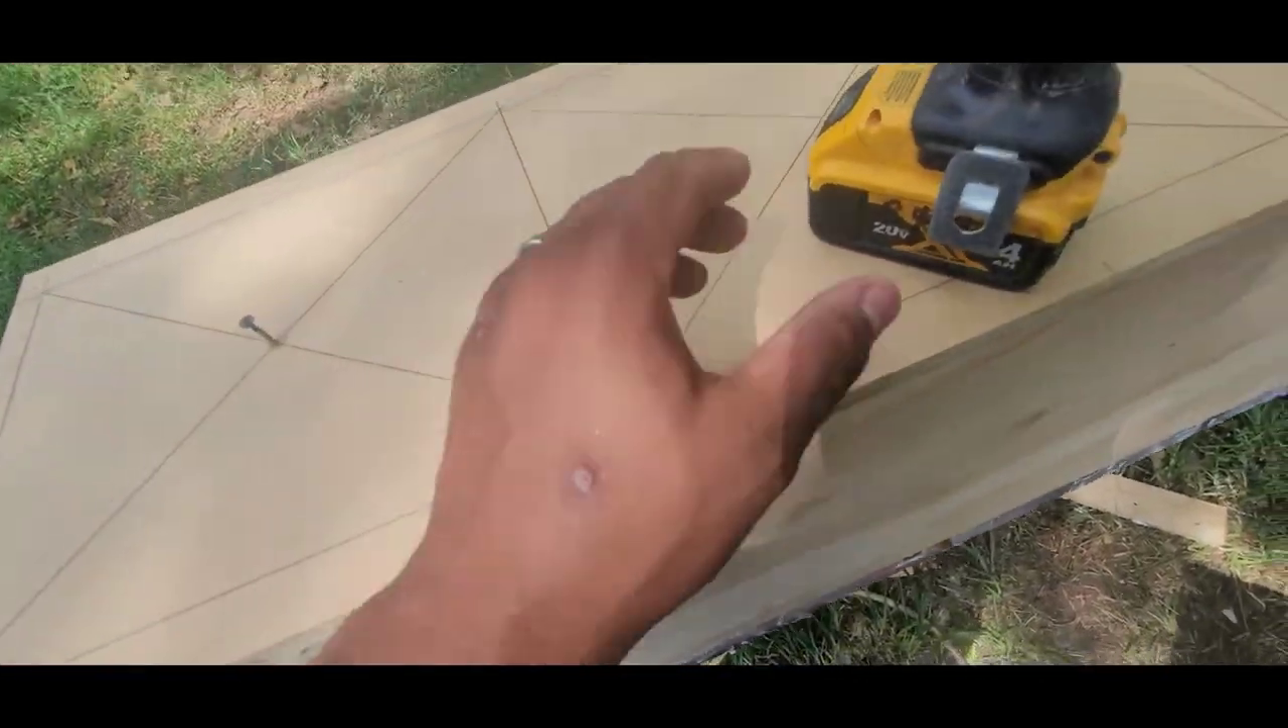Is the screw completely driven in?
No.